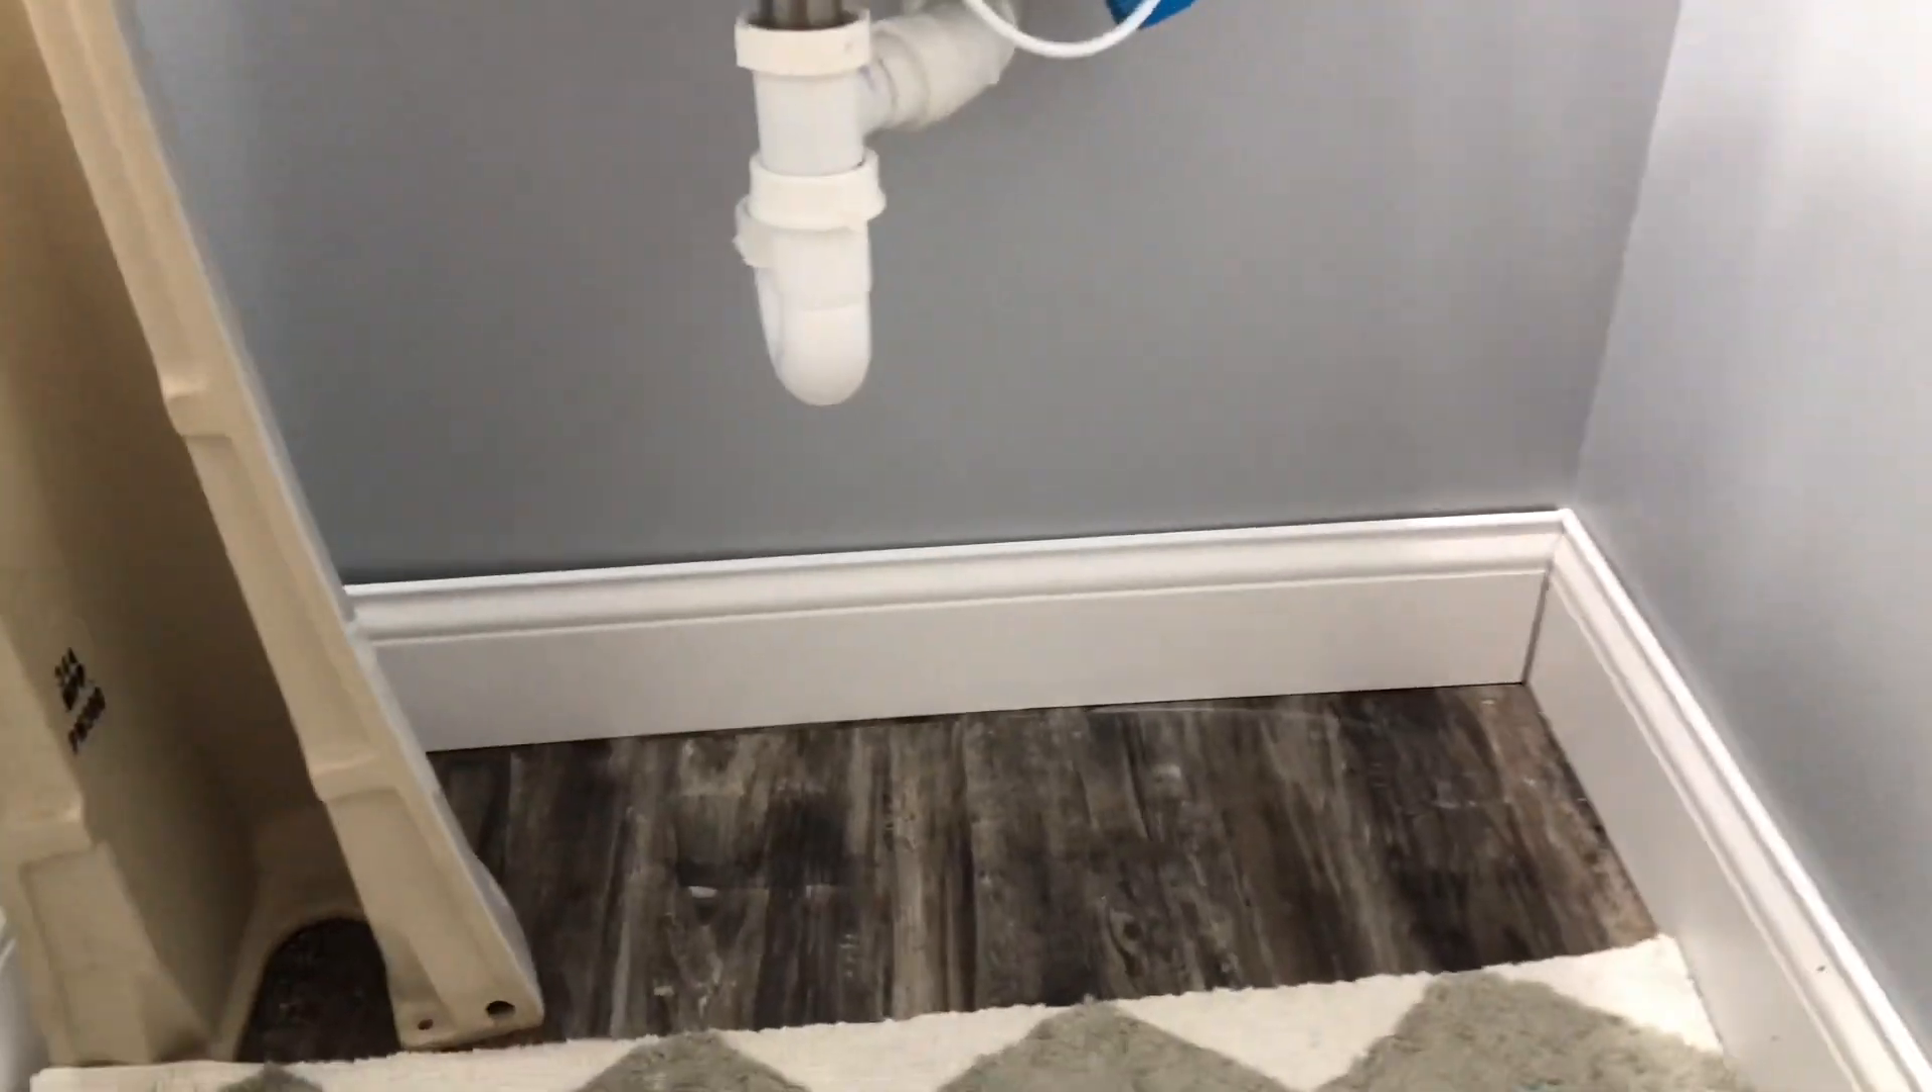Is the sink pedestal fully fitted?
No.